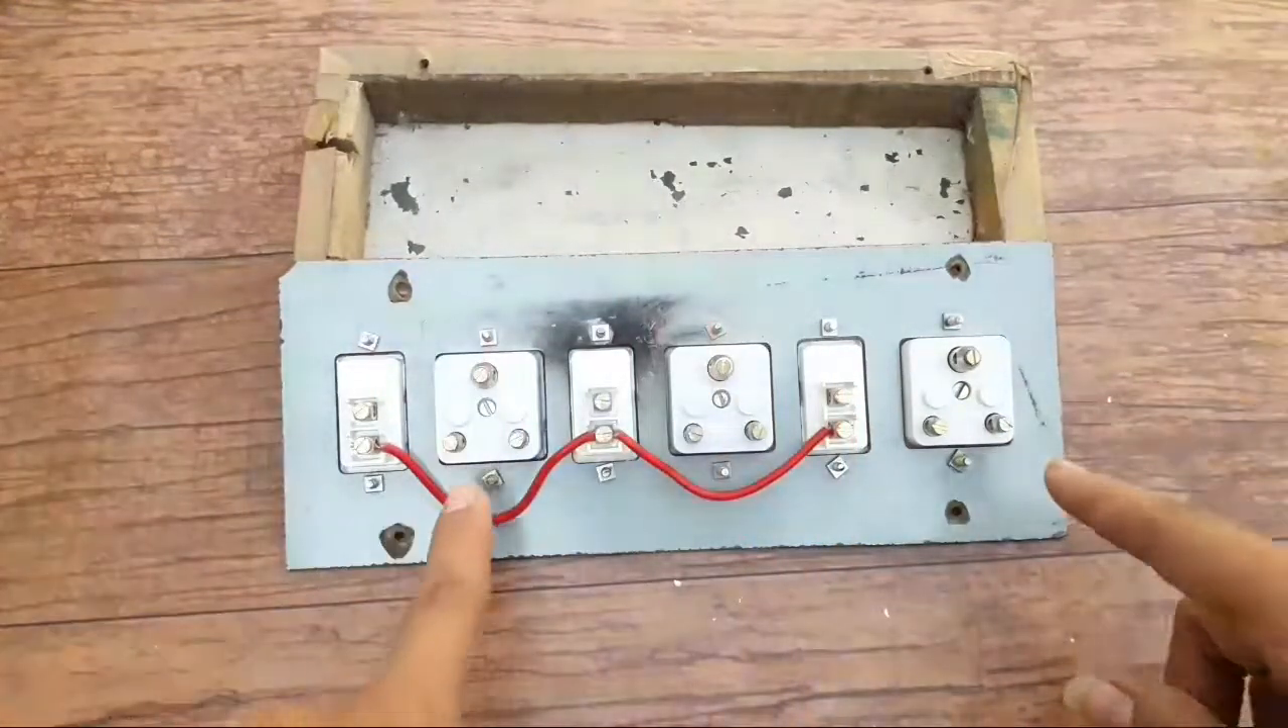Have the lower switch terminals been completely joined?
Yes.